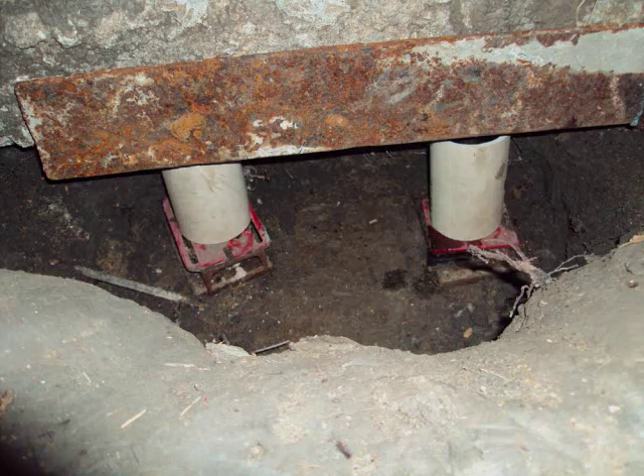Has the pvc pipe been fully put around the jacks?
Yes.